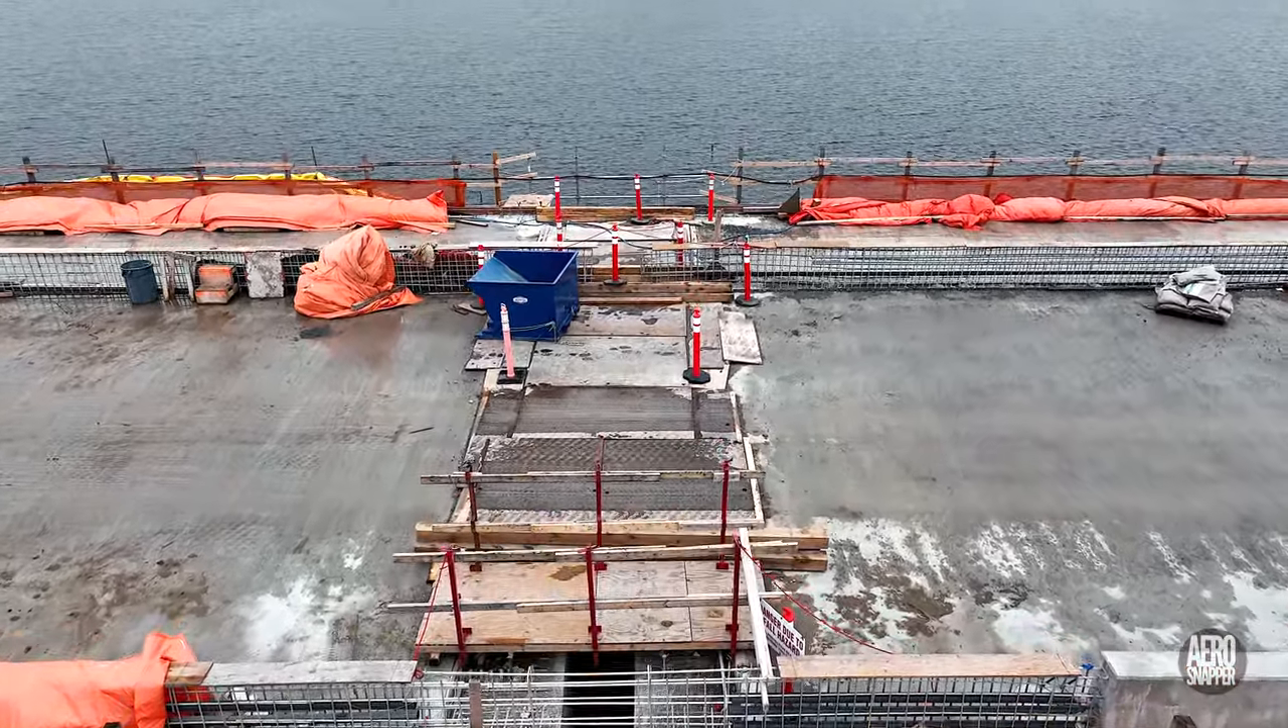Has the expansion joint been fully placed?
No.